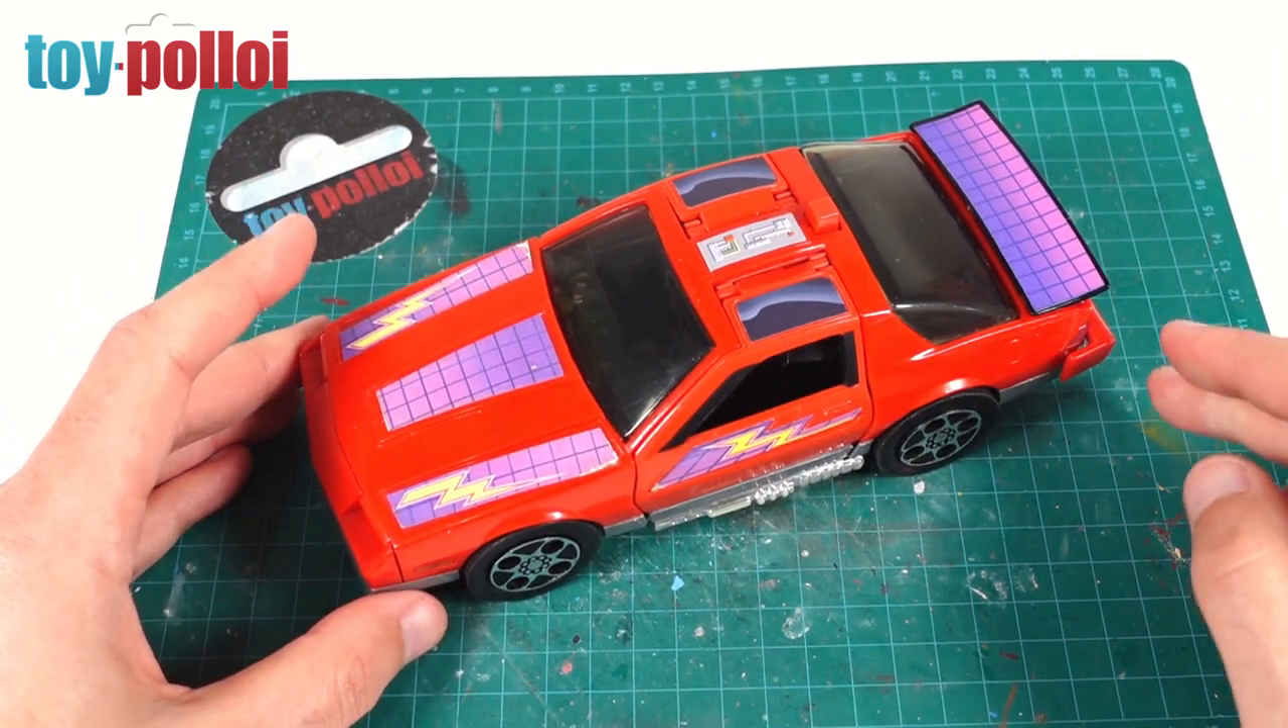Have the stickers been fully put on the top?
Yes.